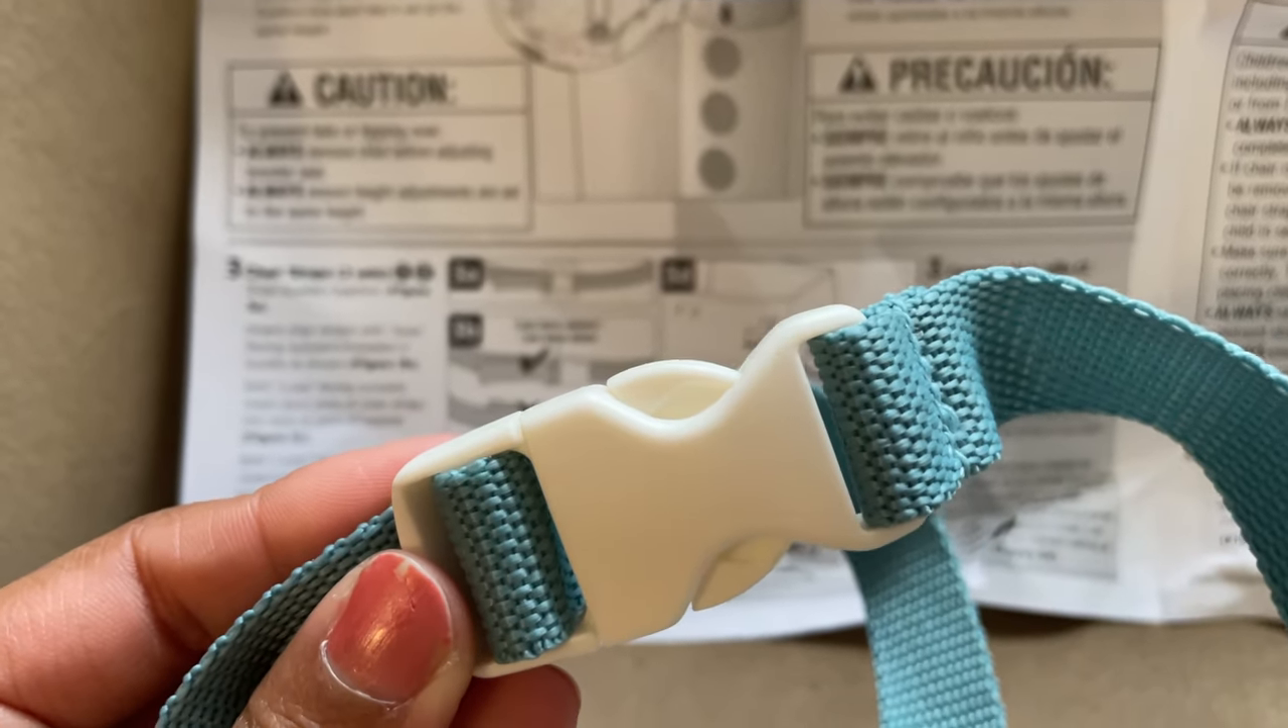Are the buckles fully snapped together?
Yes.